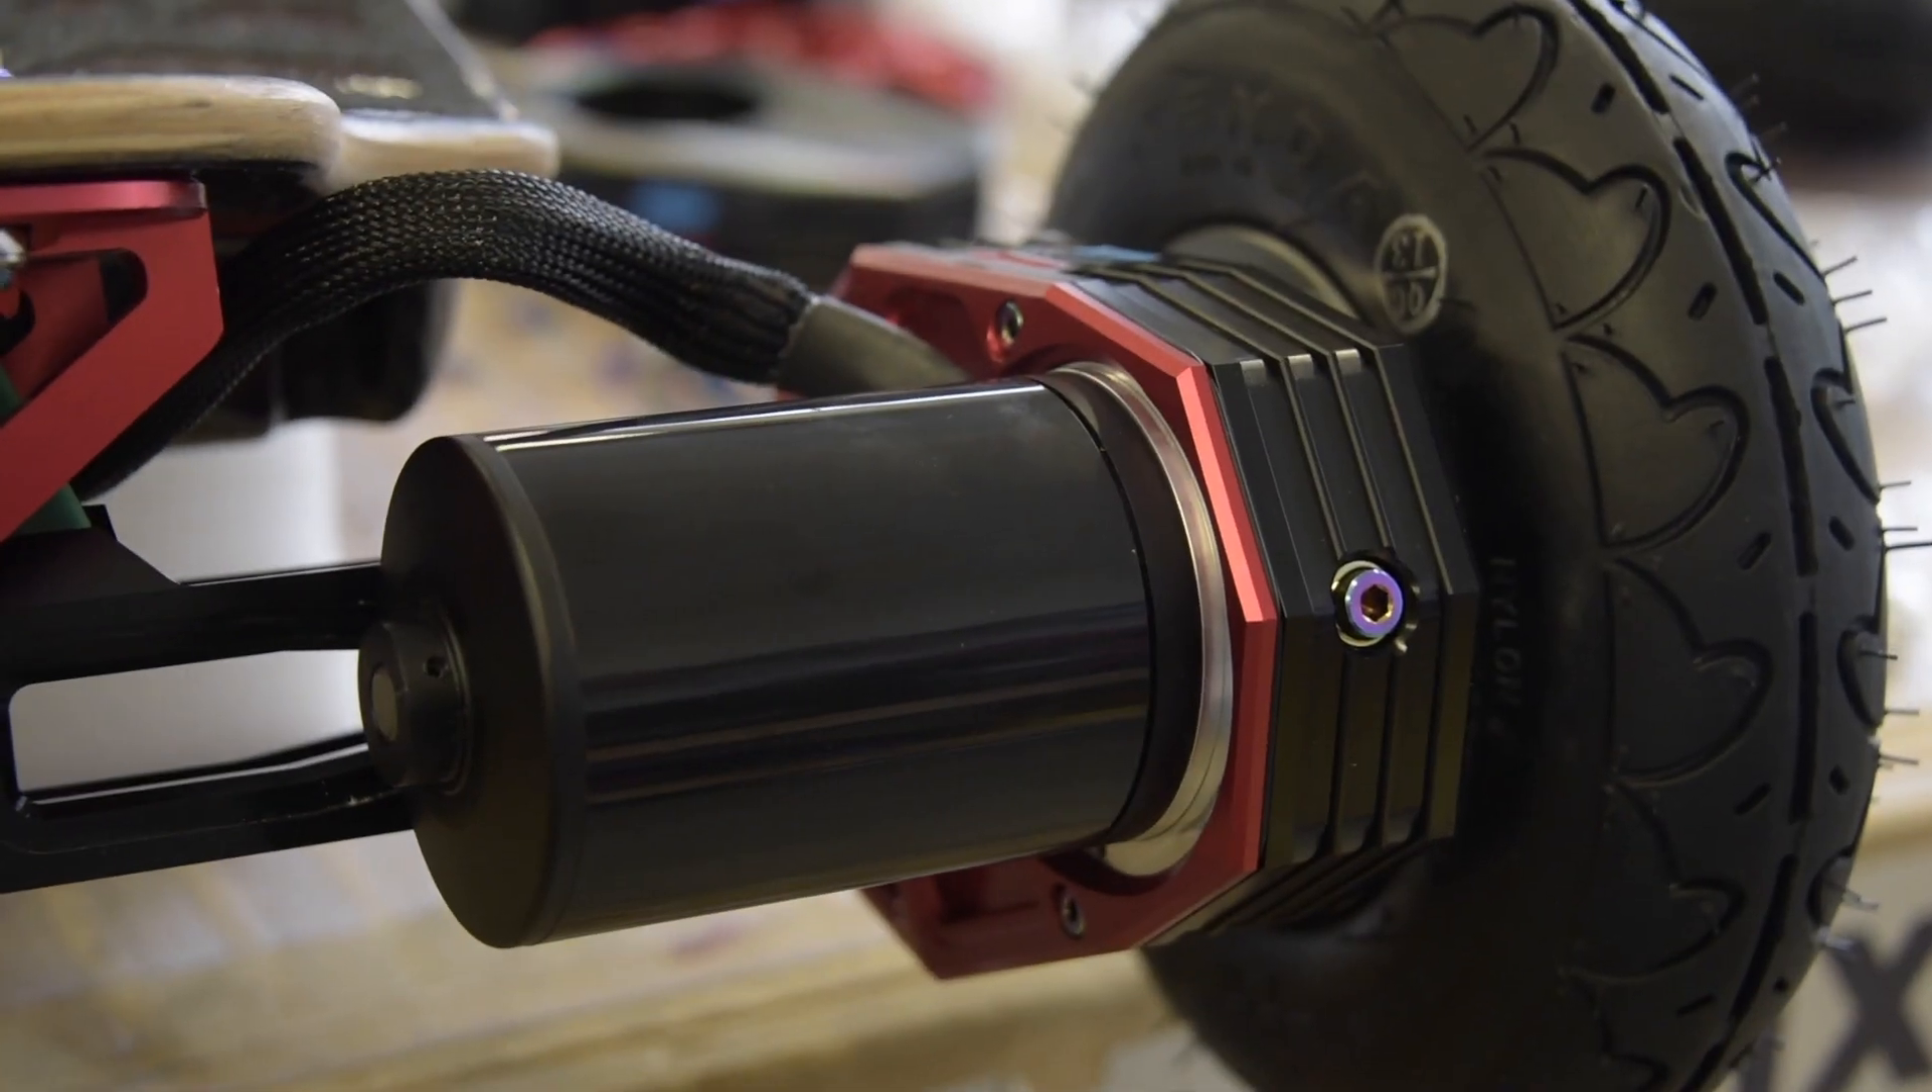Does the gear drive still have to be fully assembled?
No.